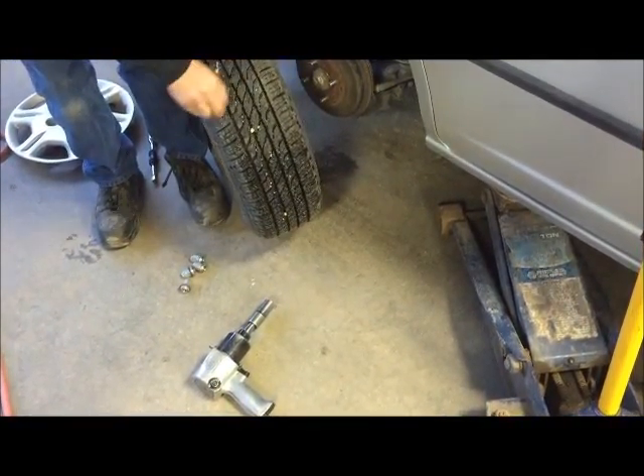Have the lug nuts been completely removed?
Yes.